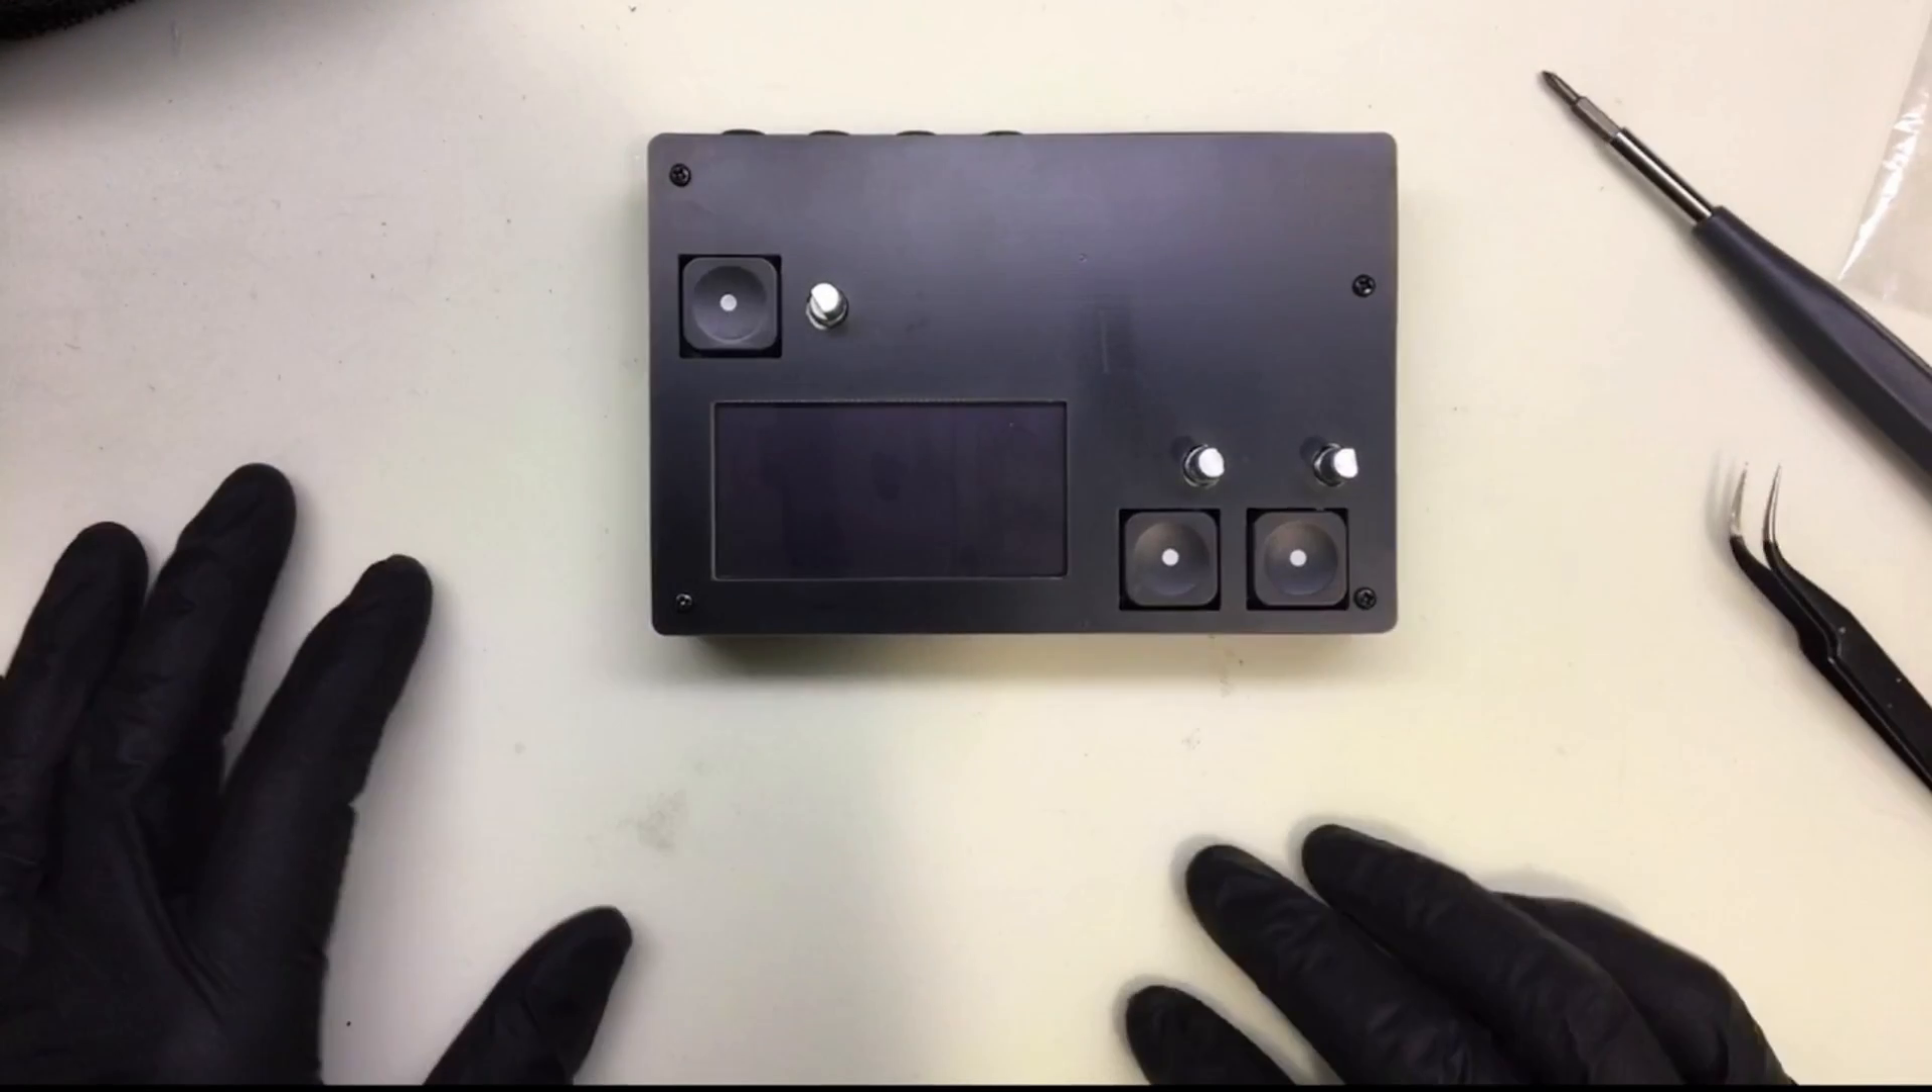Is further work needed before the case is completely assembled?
No.